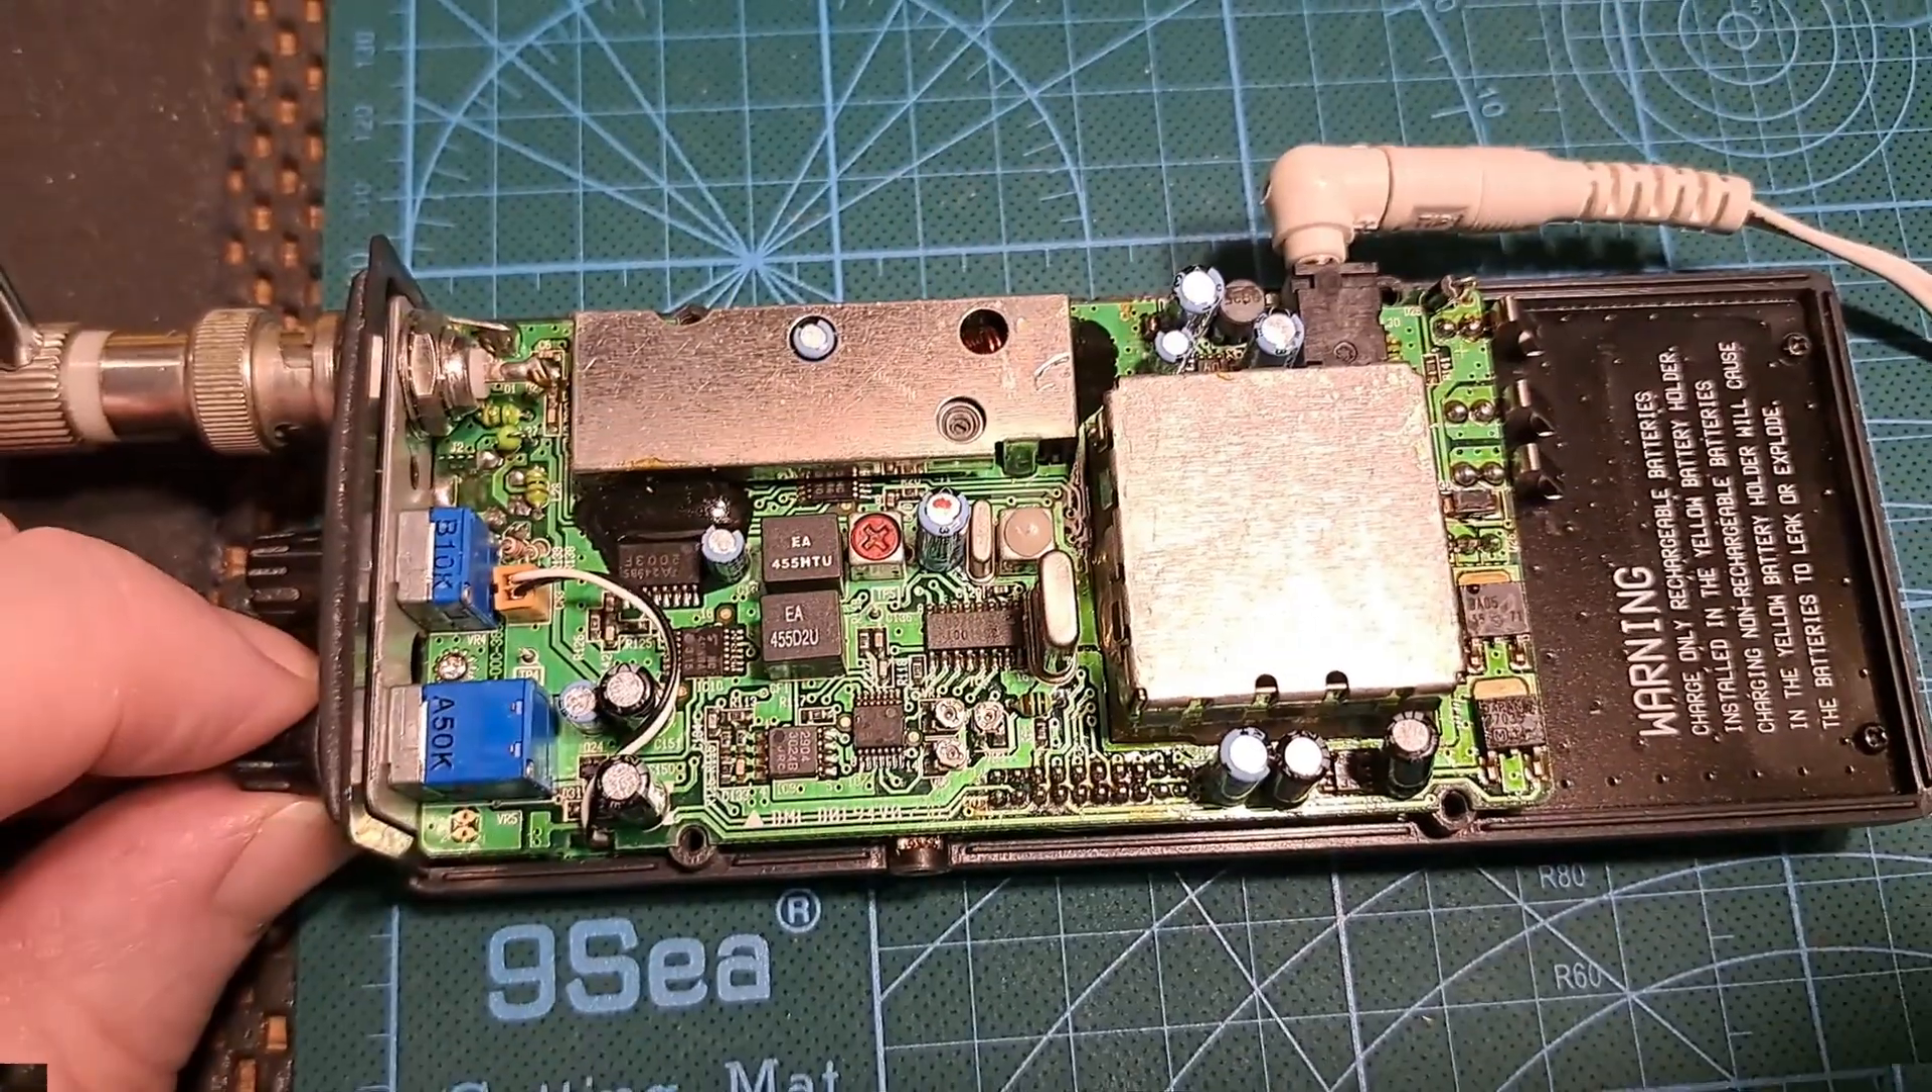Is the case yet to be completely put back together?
Yes.